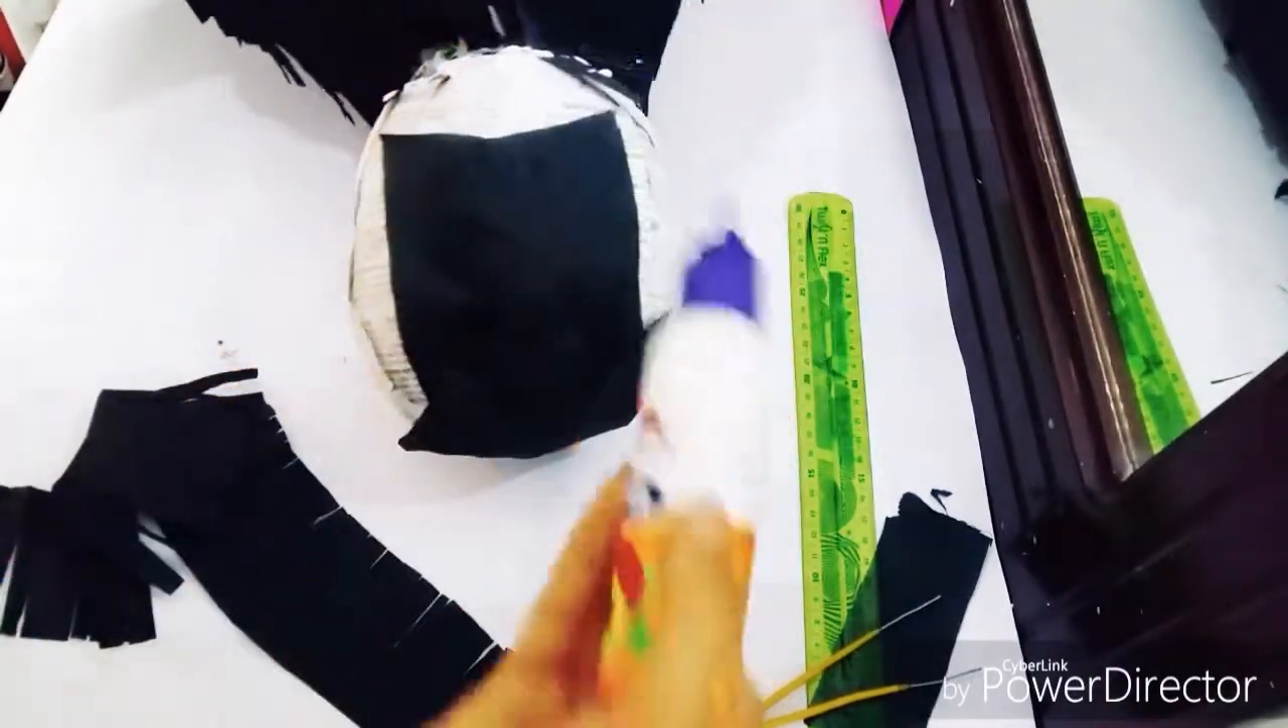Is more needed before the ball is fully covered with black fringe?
Yes.